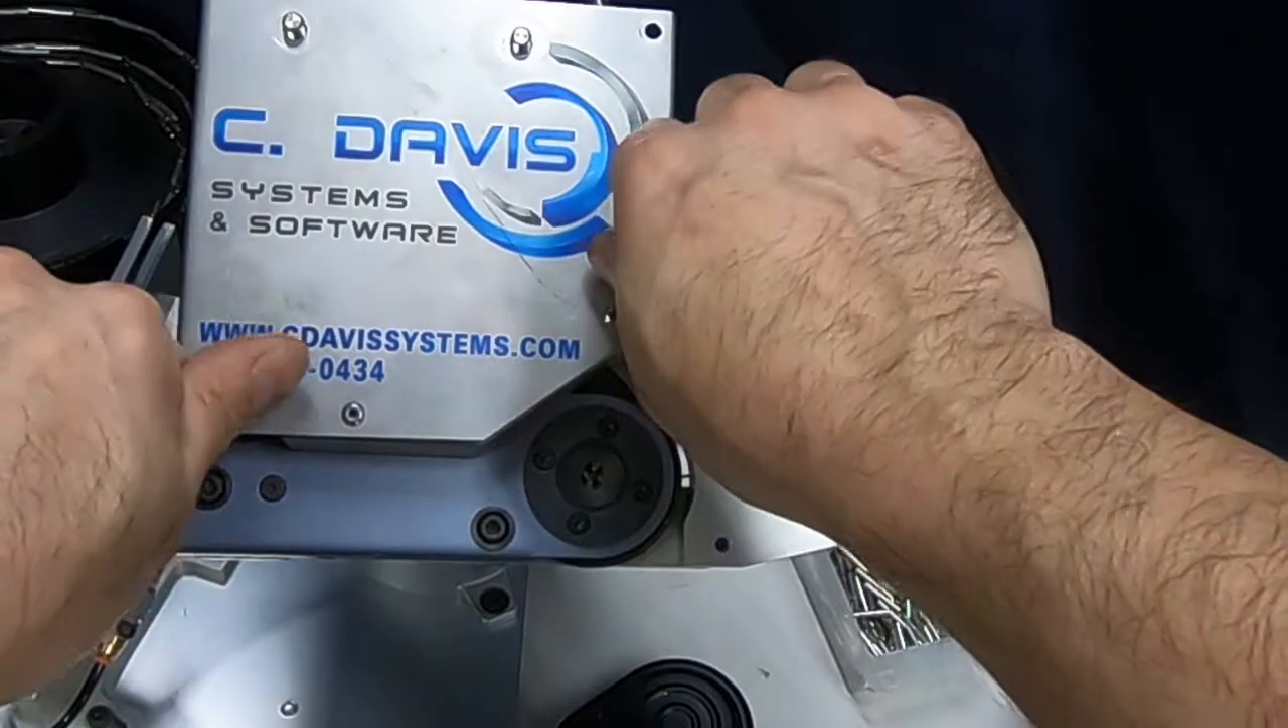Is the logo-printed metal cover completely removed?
No.